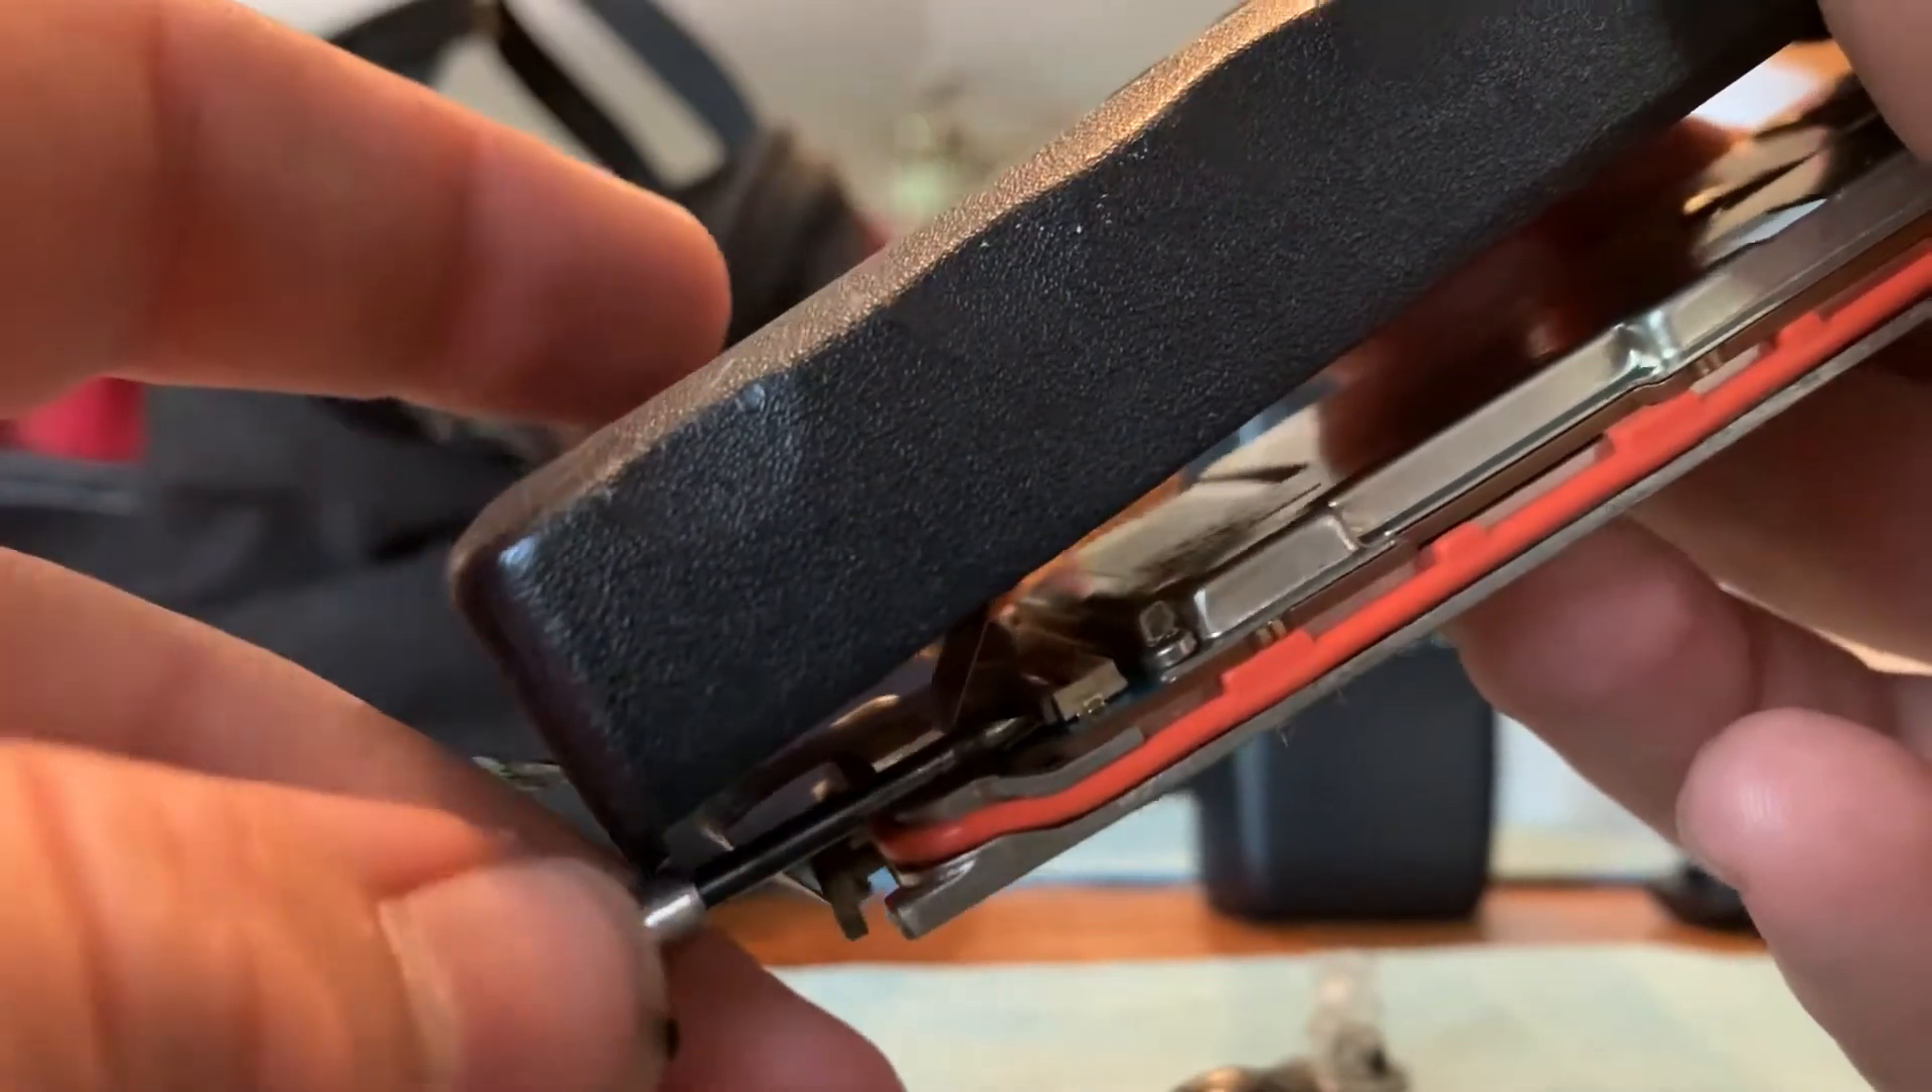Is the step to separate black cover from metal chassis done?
No.